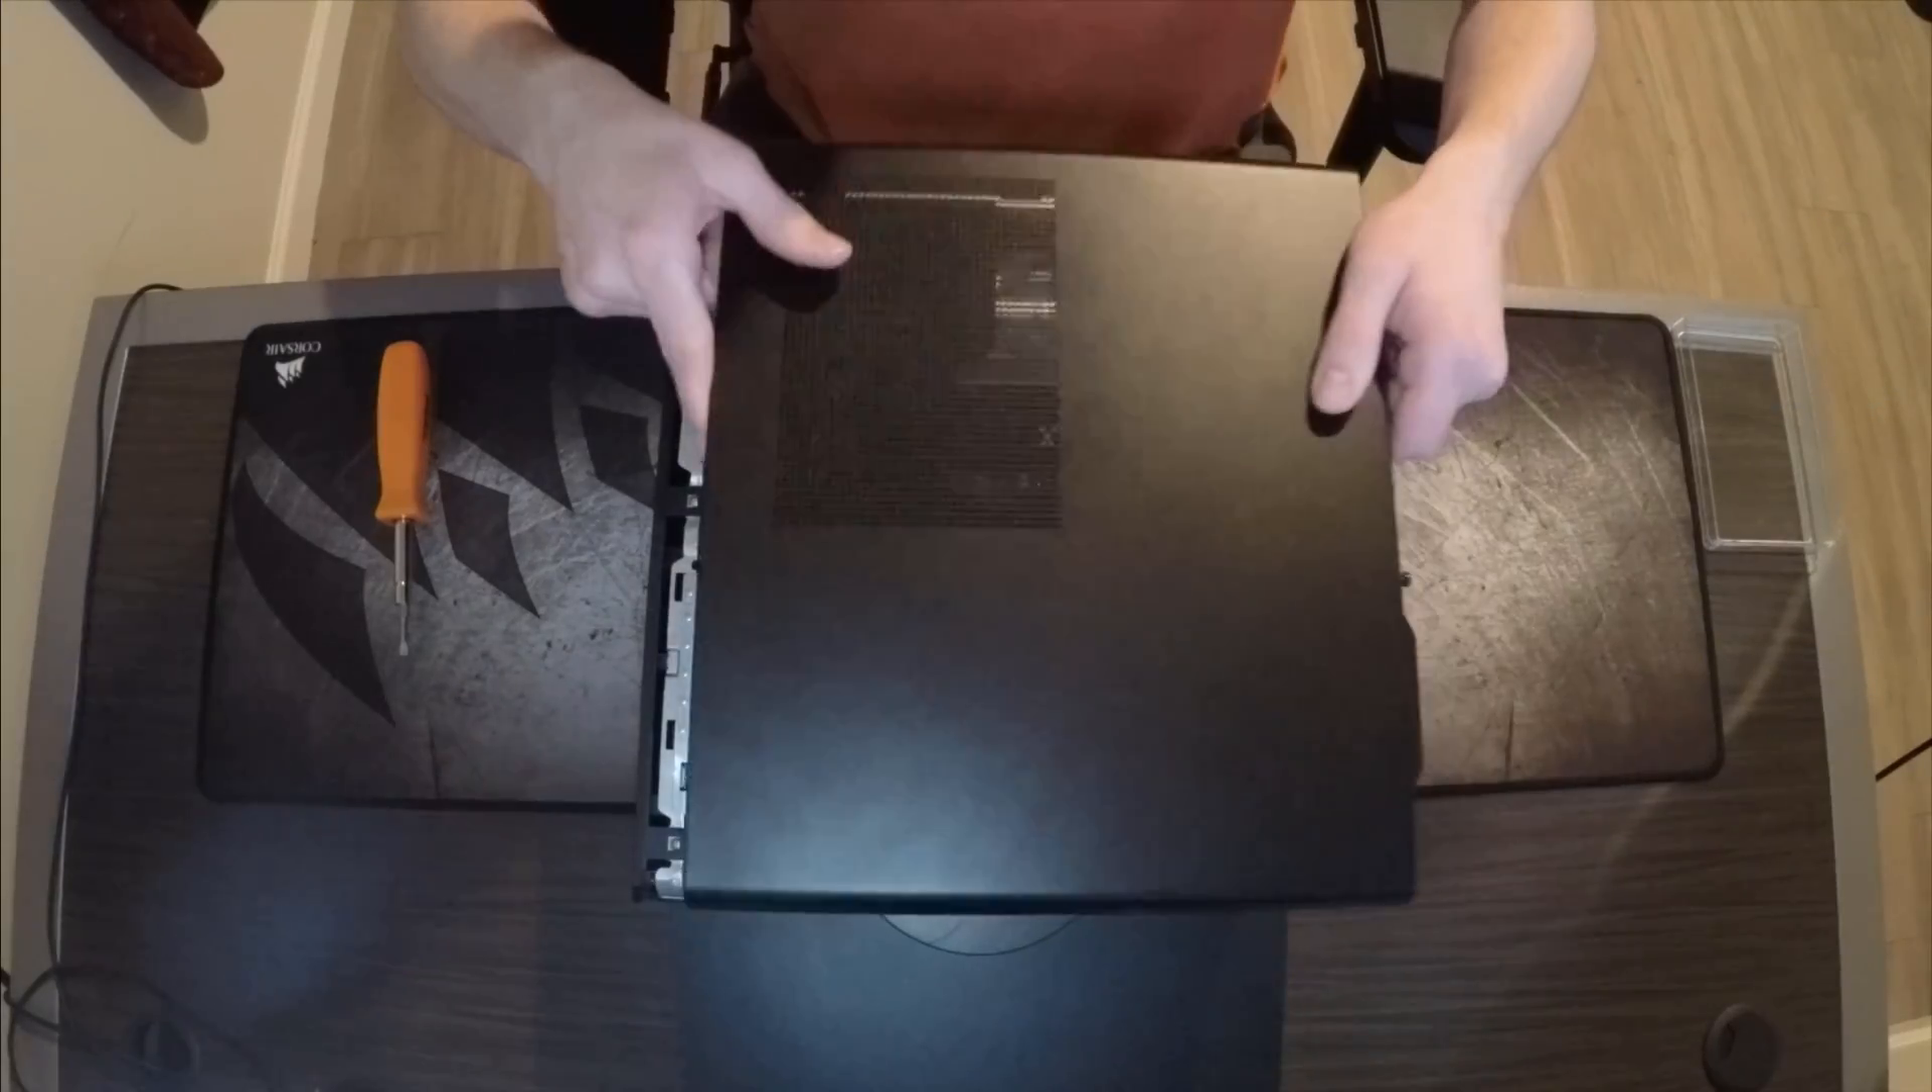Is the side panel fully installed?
No.